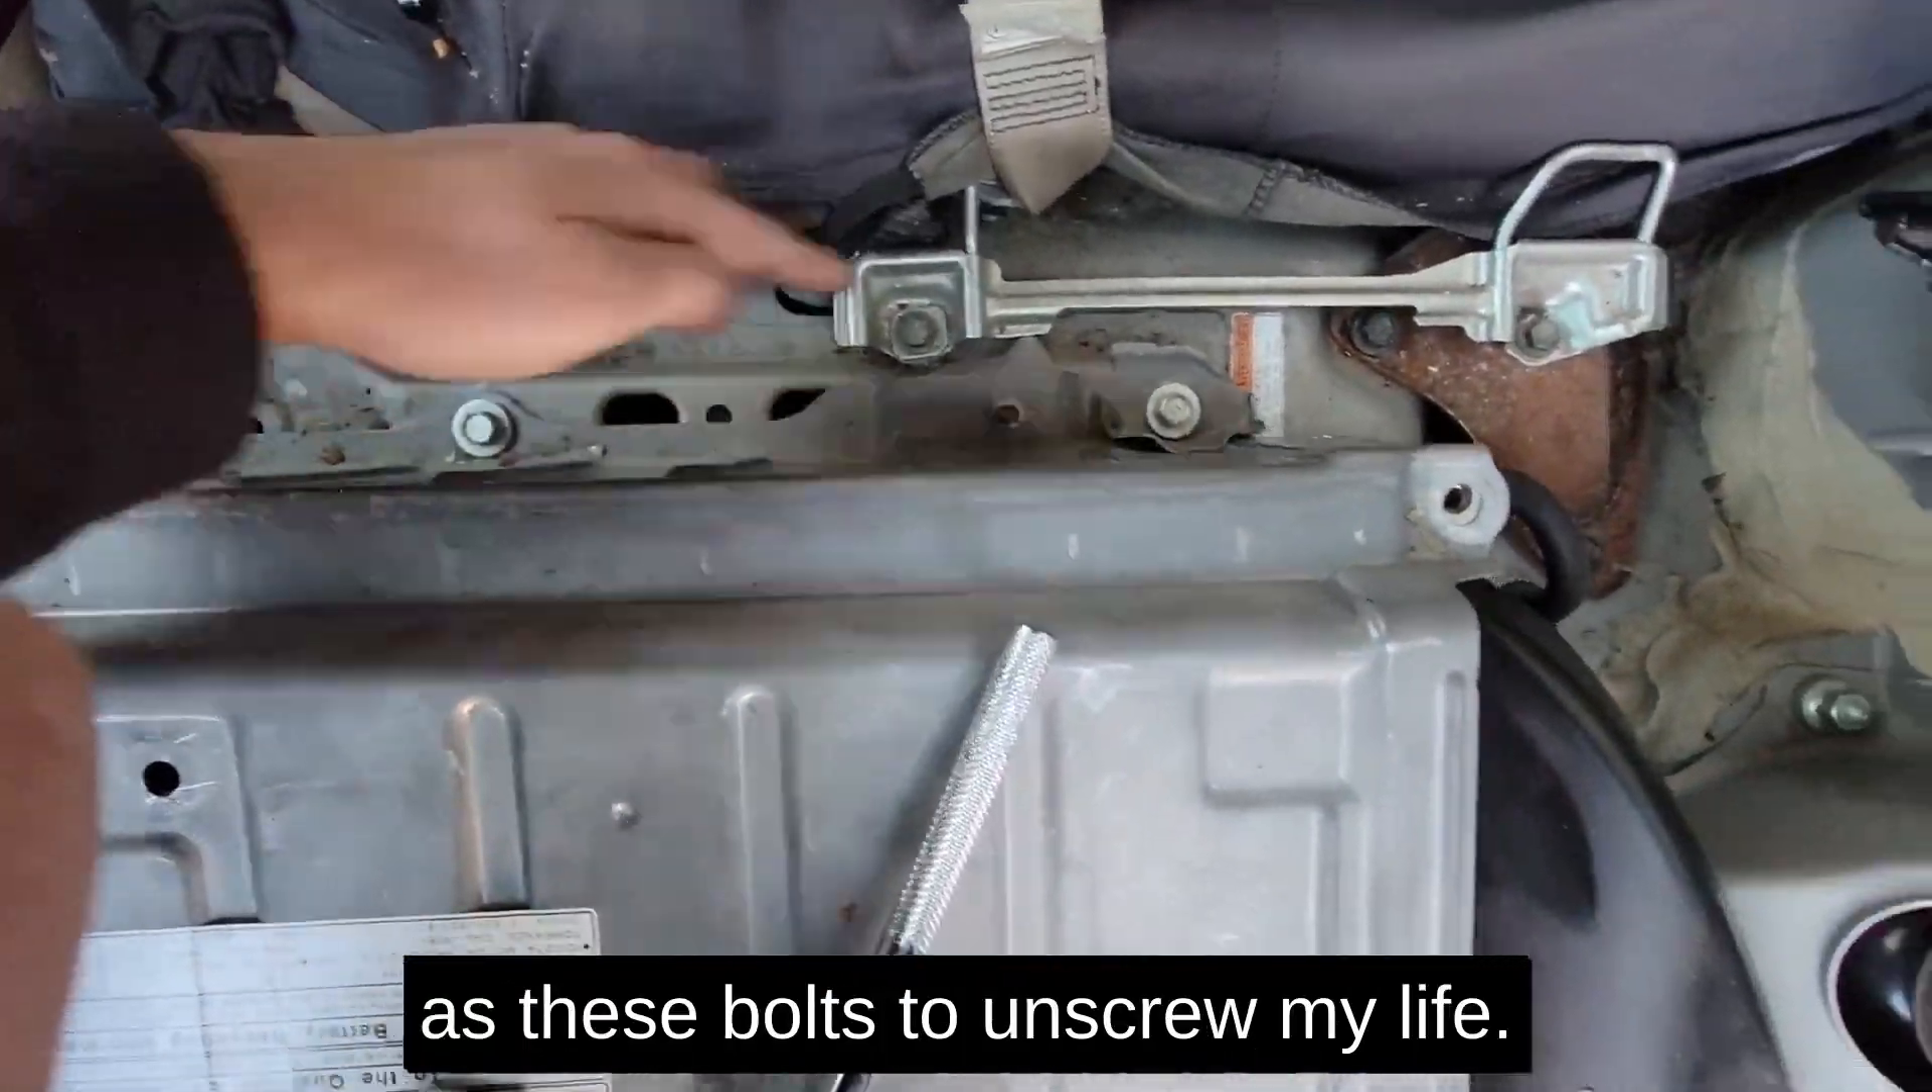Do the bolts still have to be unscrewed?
Yes.